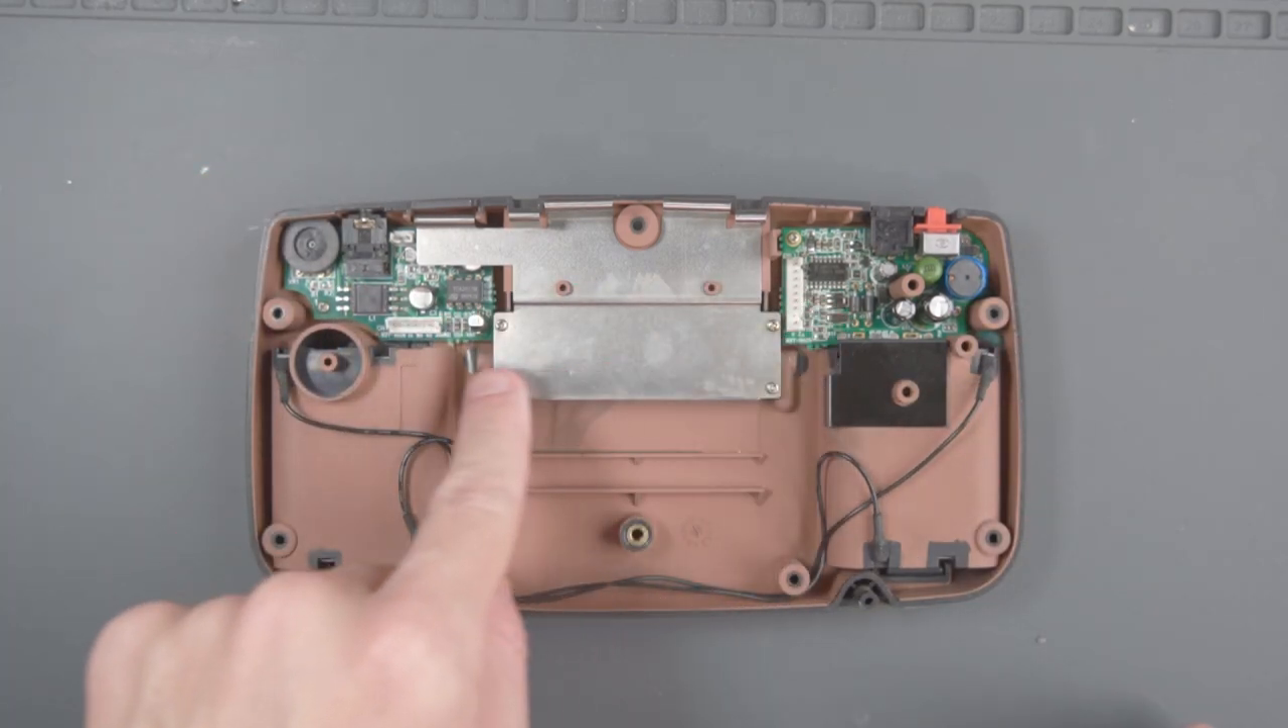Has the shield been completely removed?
No.